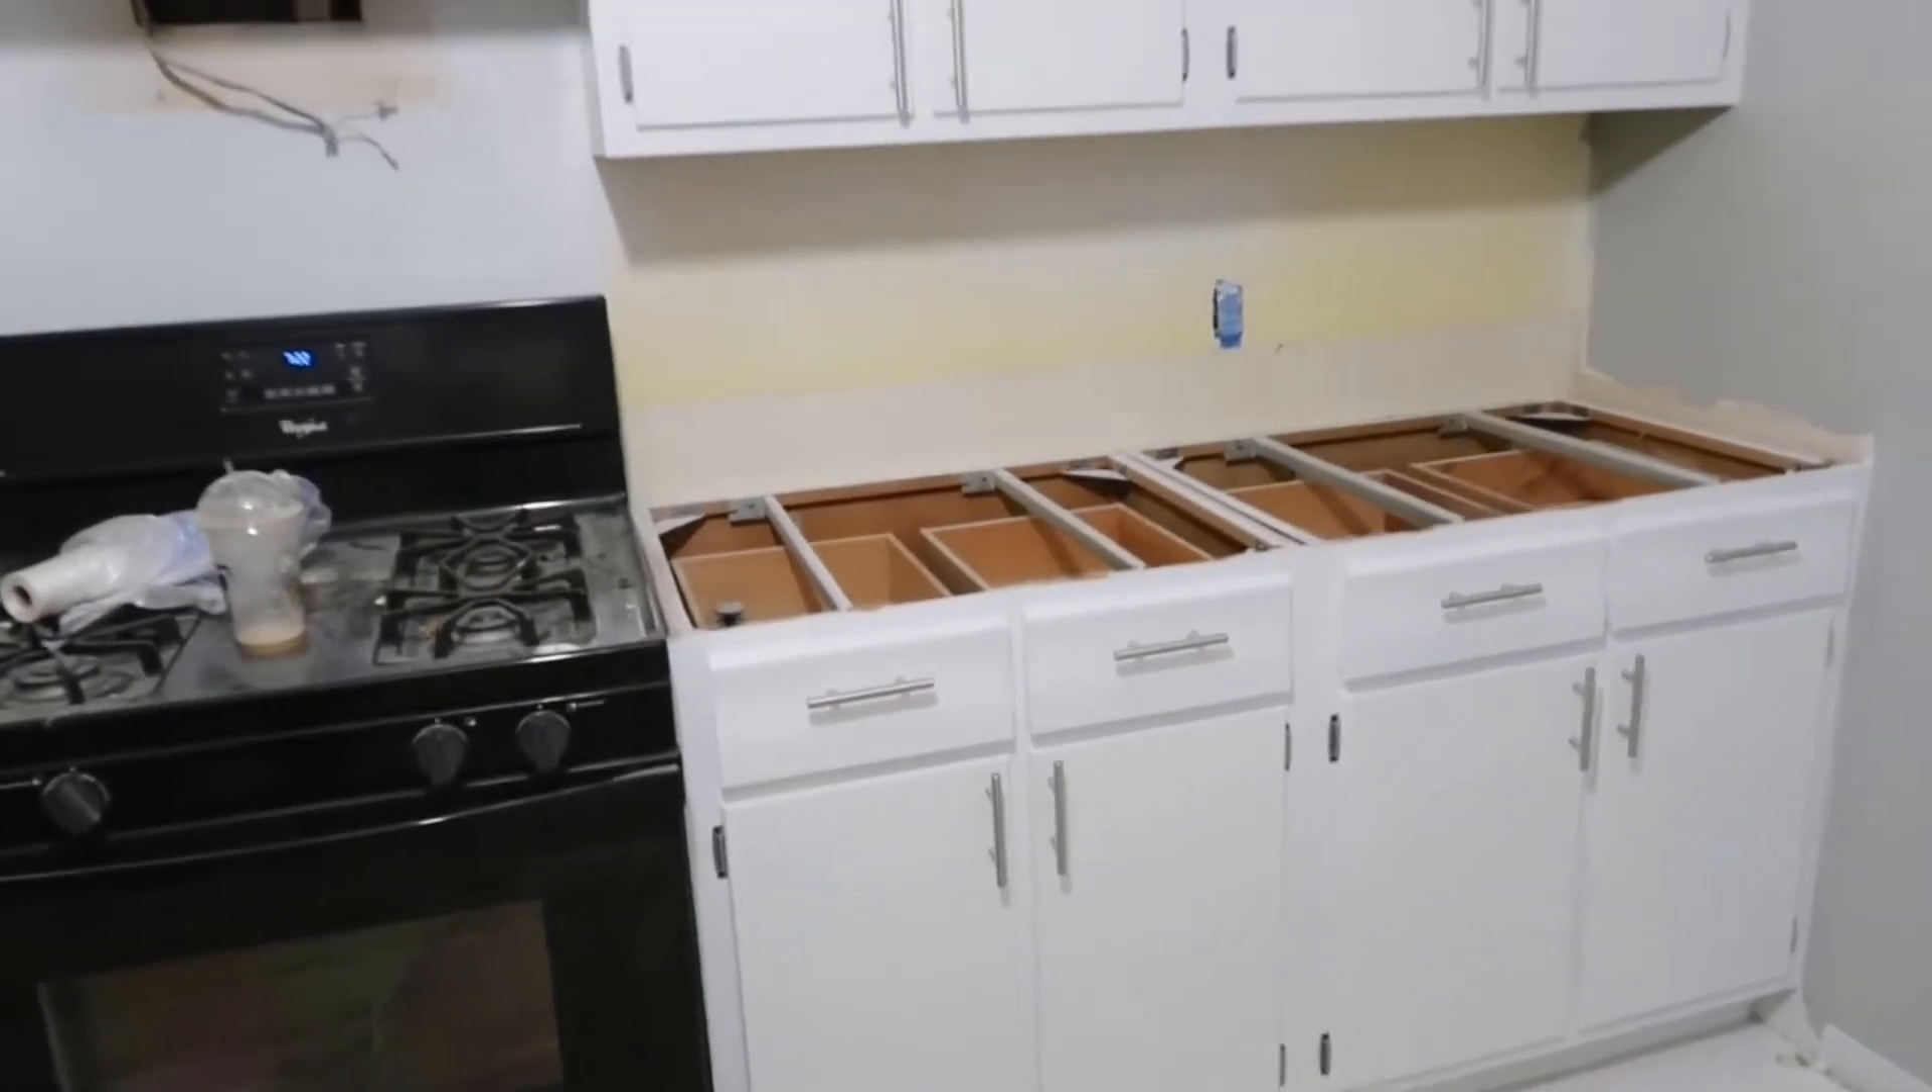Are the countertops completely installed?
No.